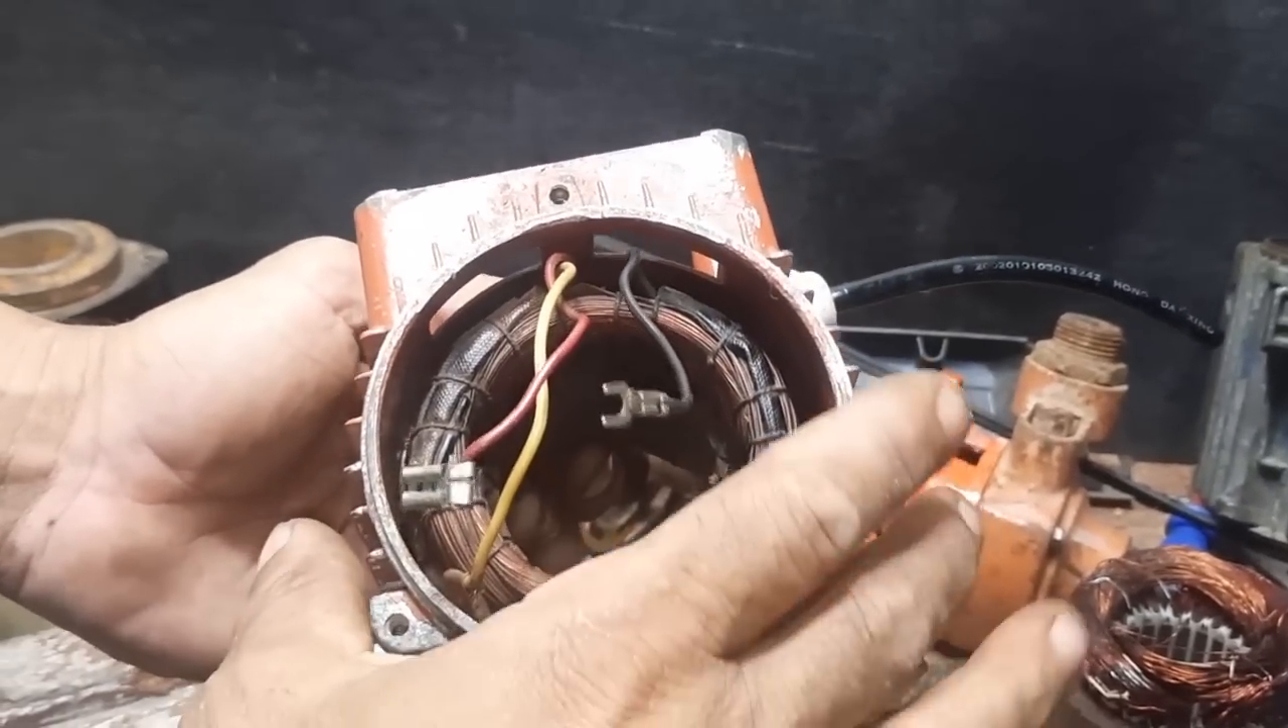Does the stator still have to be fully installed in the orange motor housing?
No.